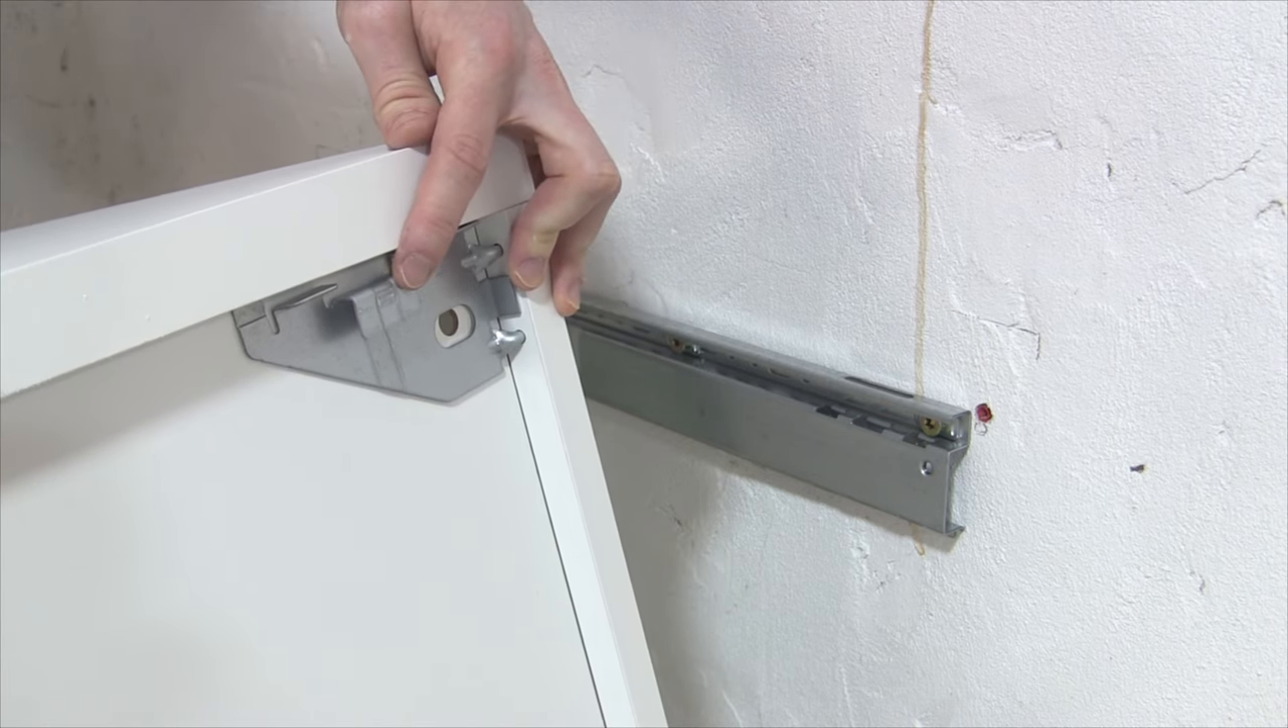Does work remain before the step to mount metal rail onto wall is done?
No.